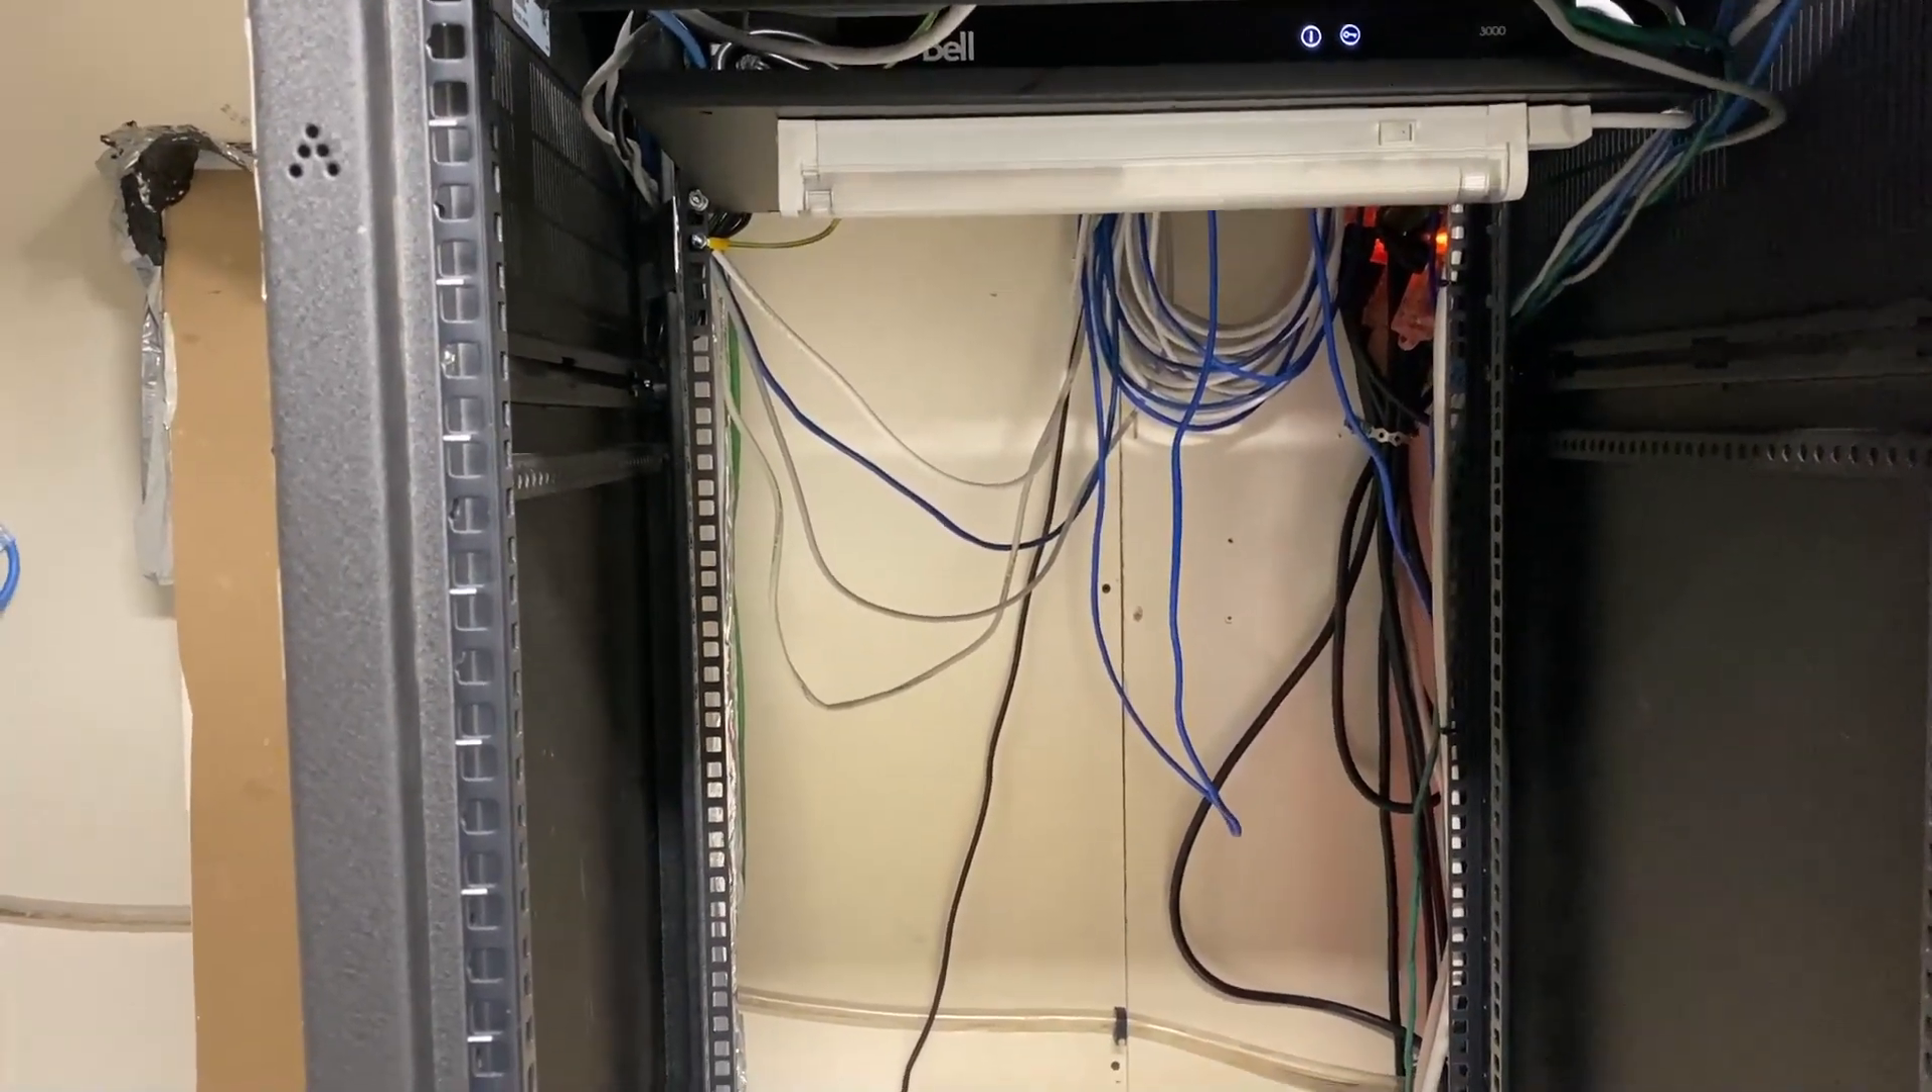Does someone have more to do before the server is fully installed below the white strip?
Yes.